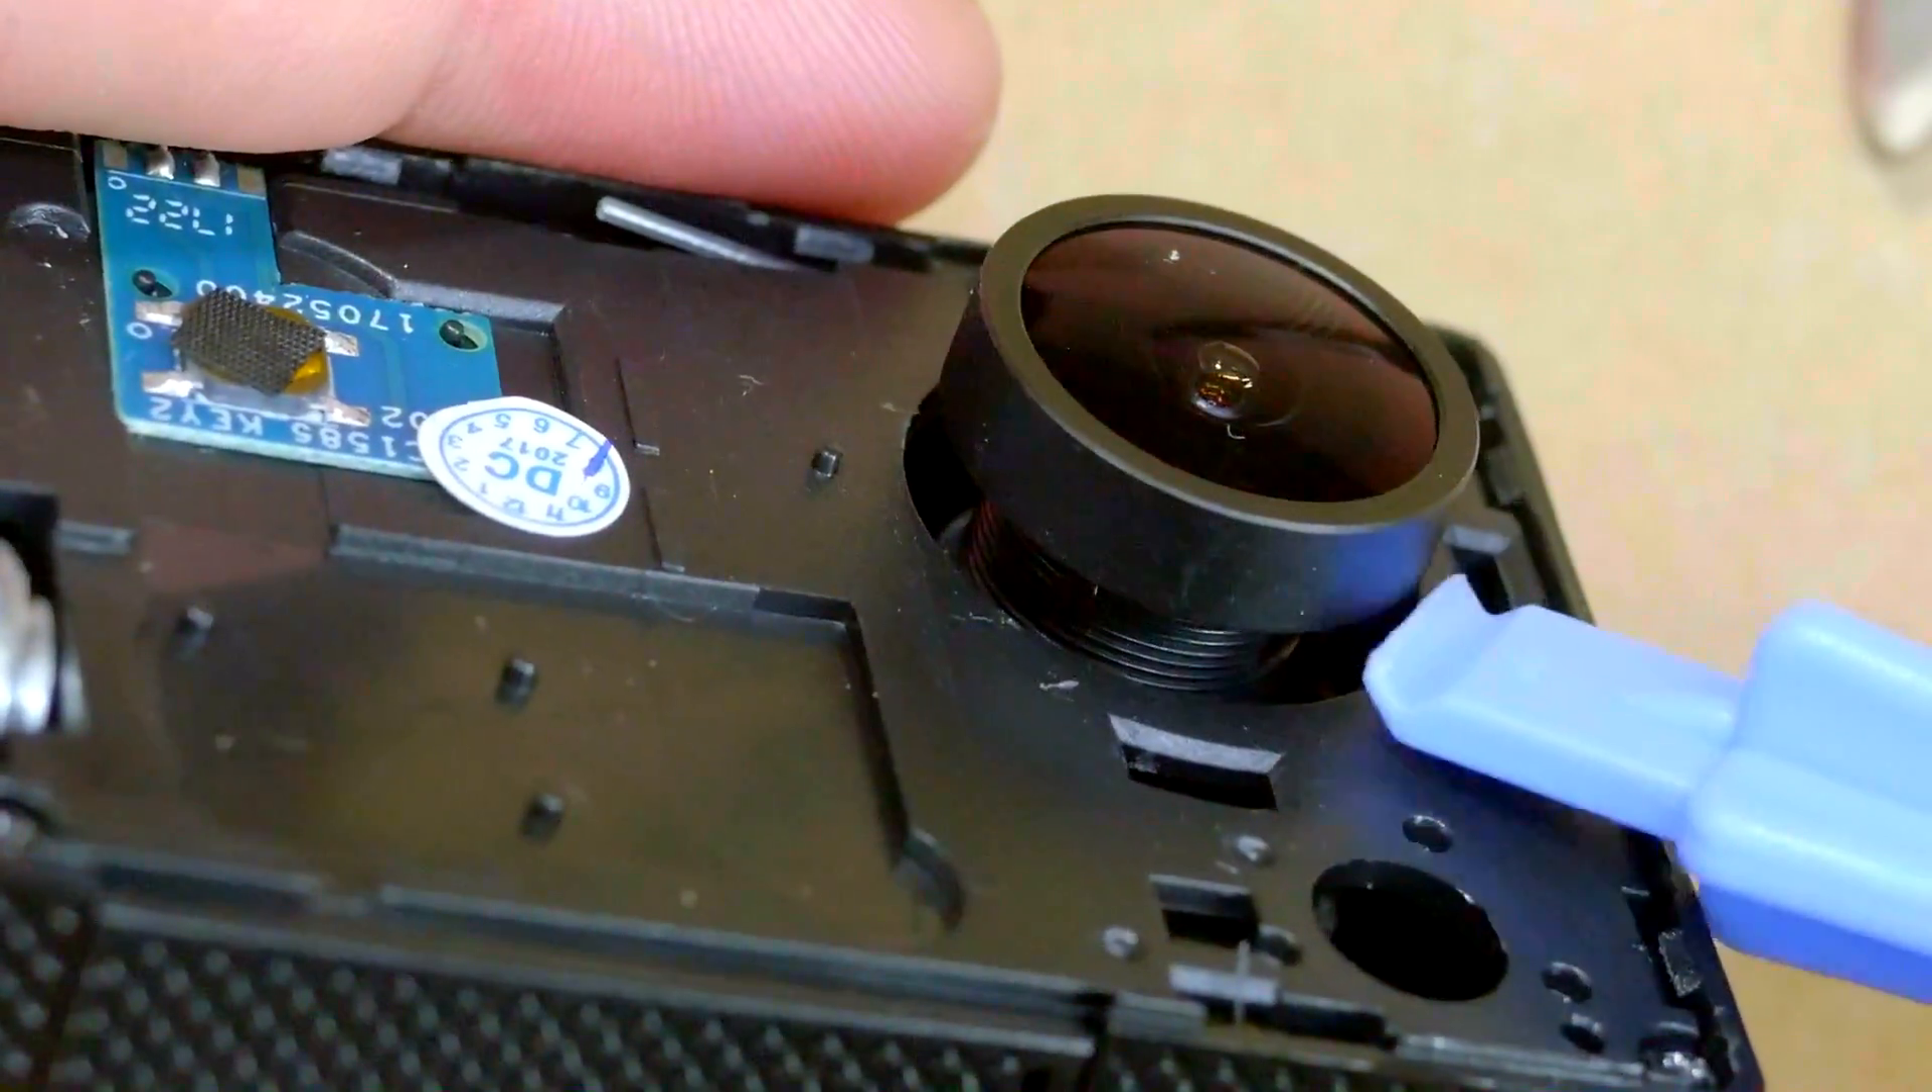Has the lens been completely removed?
No.